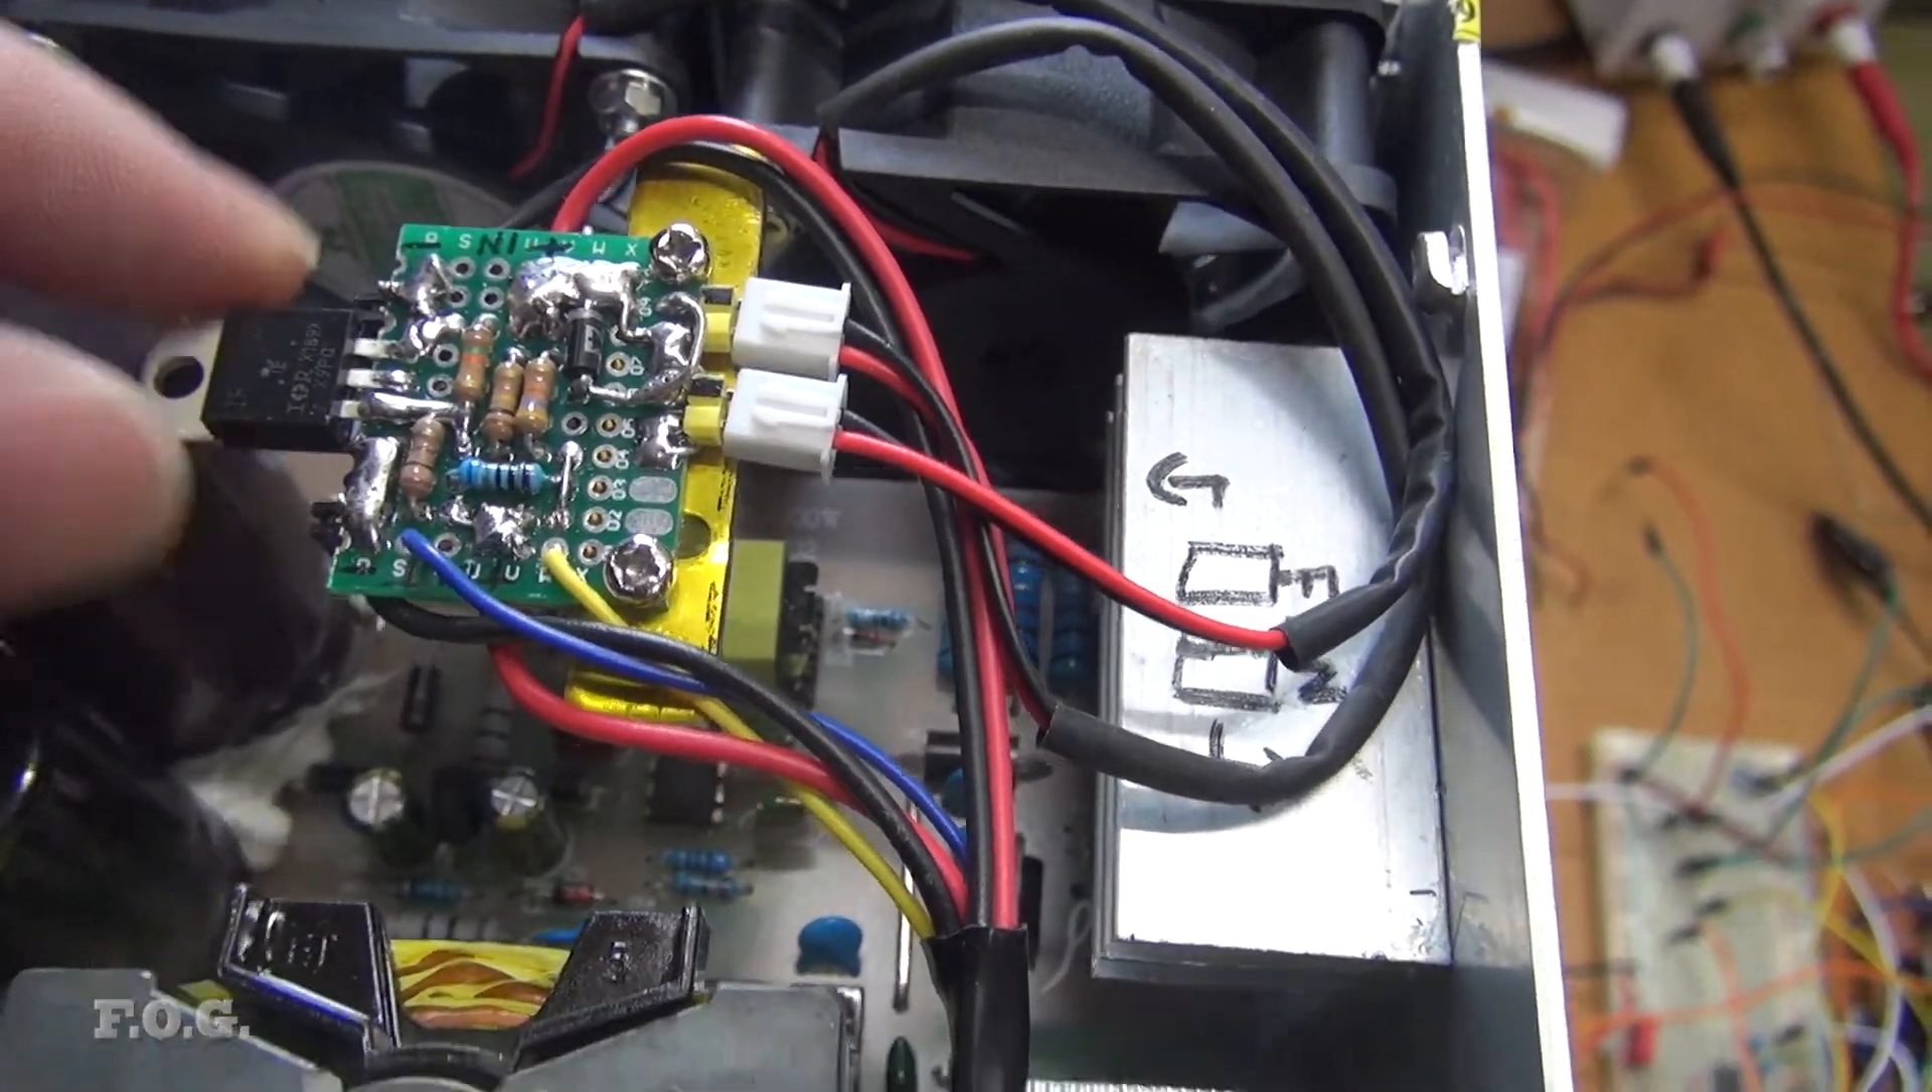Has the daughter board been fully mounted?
Yes.